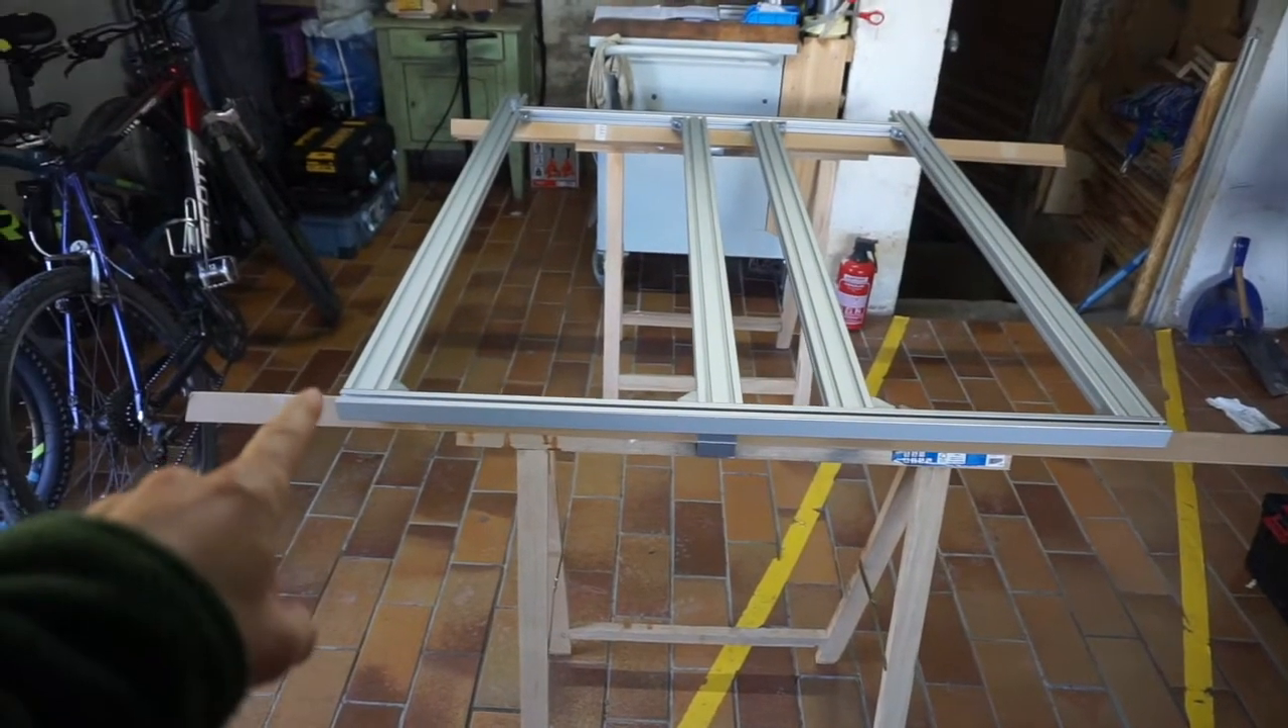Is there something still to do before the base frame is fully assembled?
No.